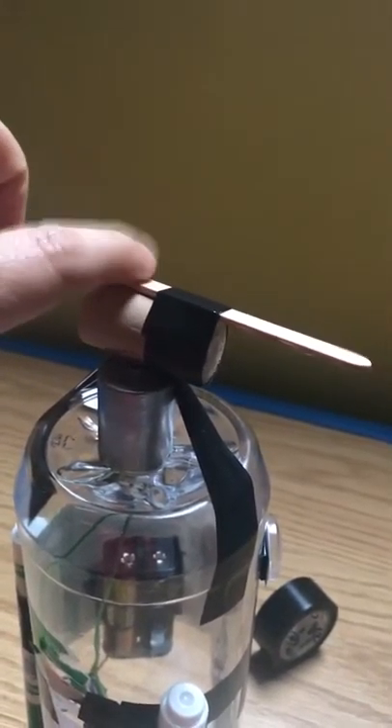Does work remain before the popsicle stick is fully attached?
No.